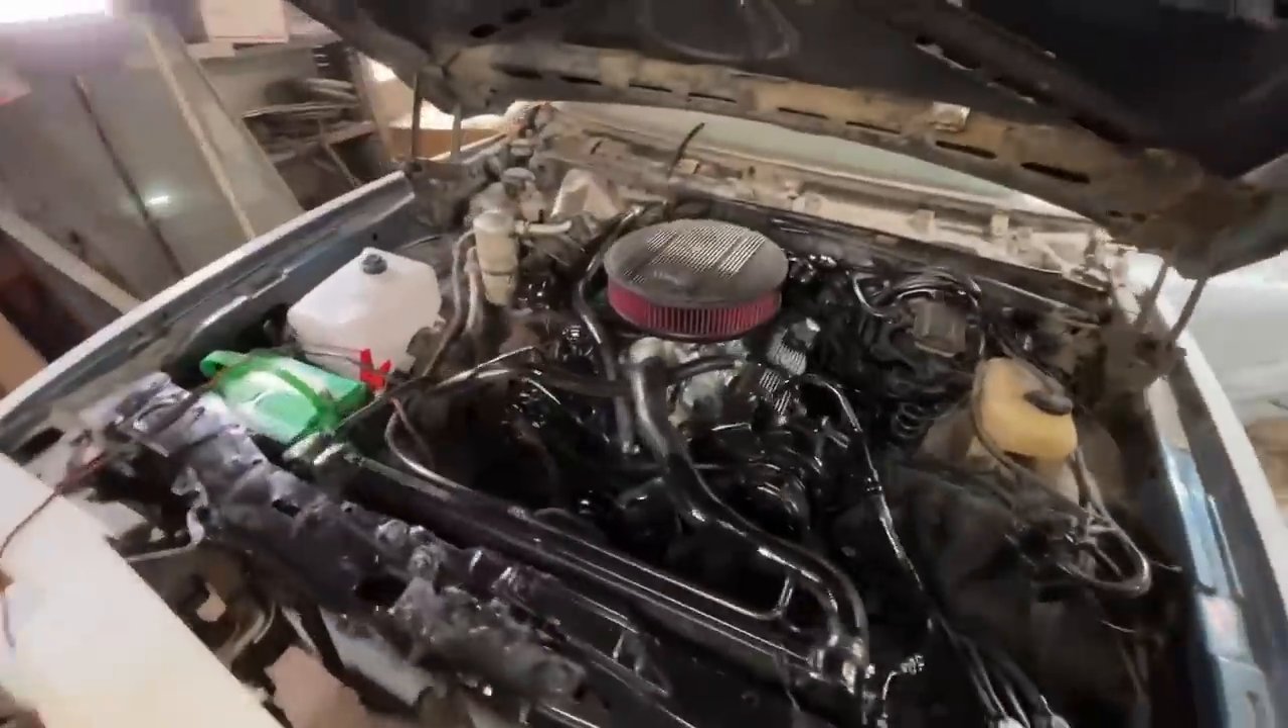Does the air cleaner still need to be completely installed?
No.